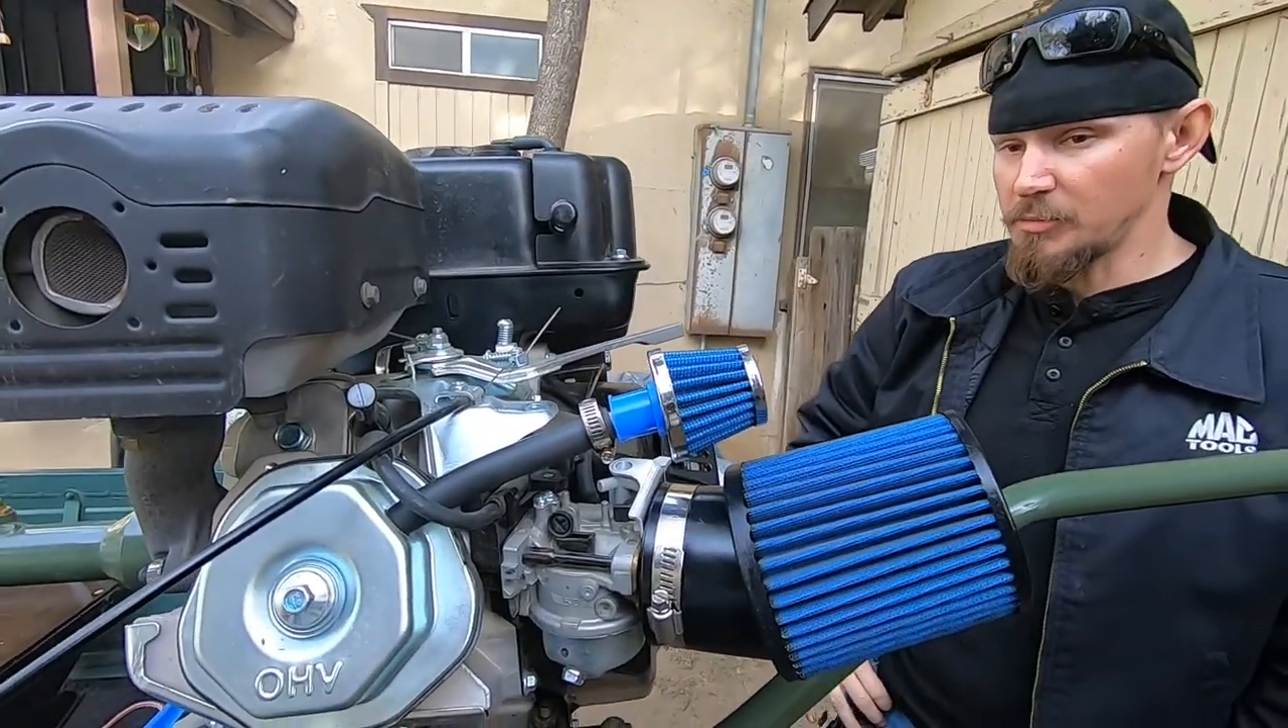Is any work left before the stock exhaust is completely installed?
No.